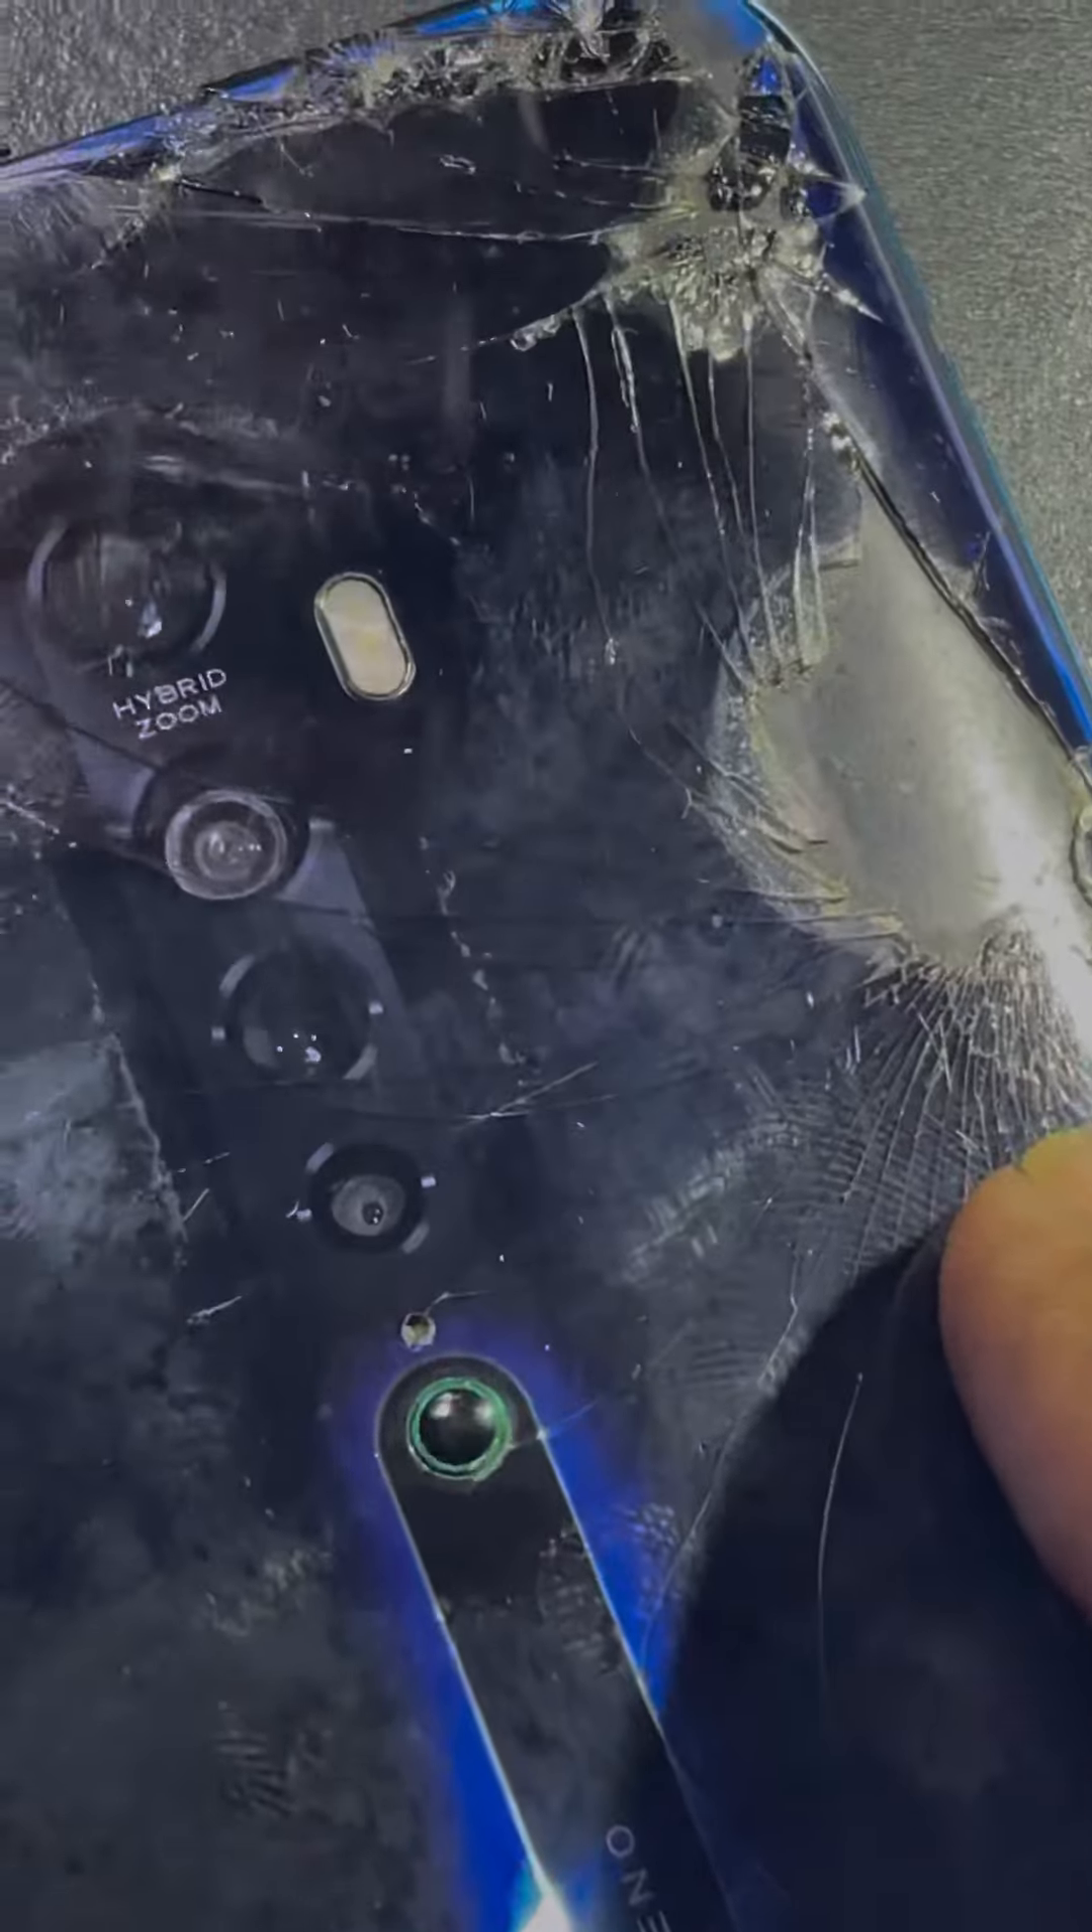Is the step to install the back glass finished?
No.